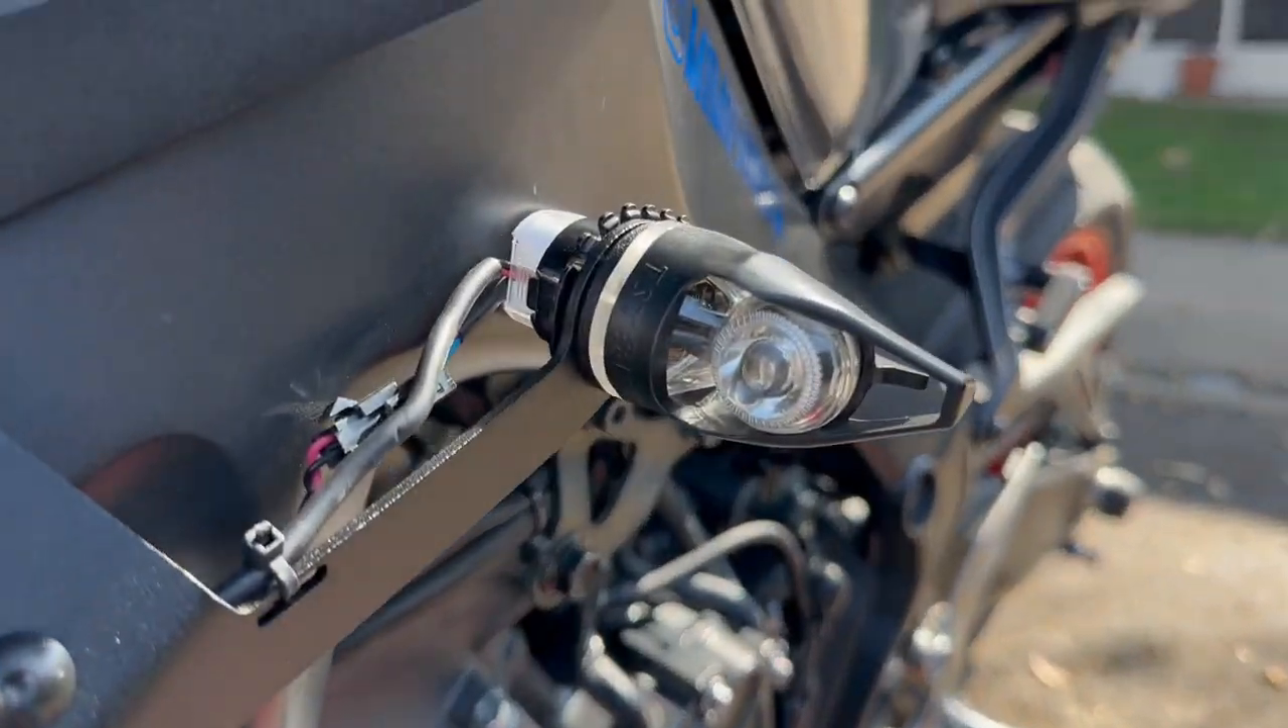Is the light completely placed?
Yes.